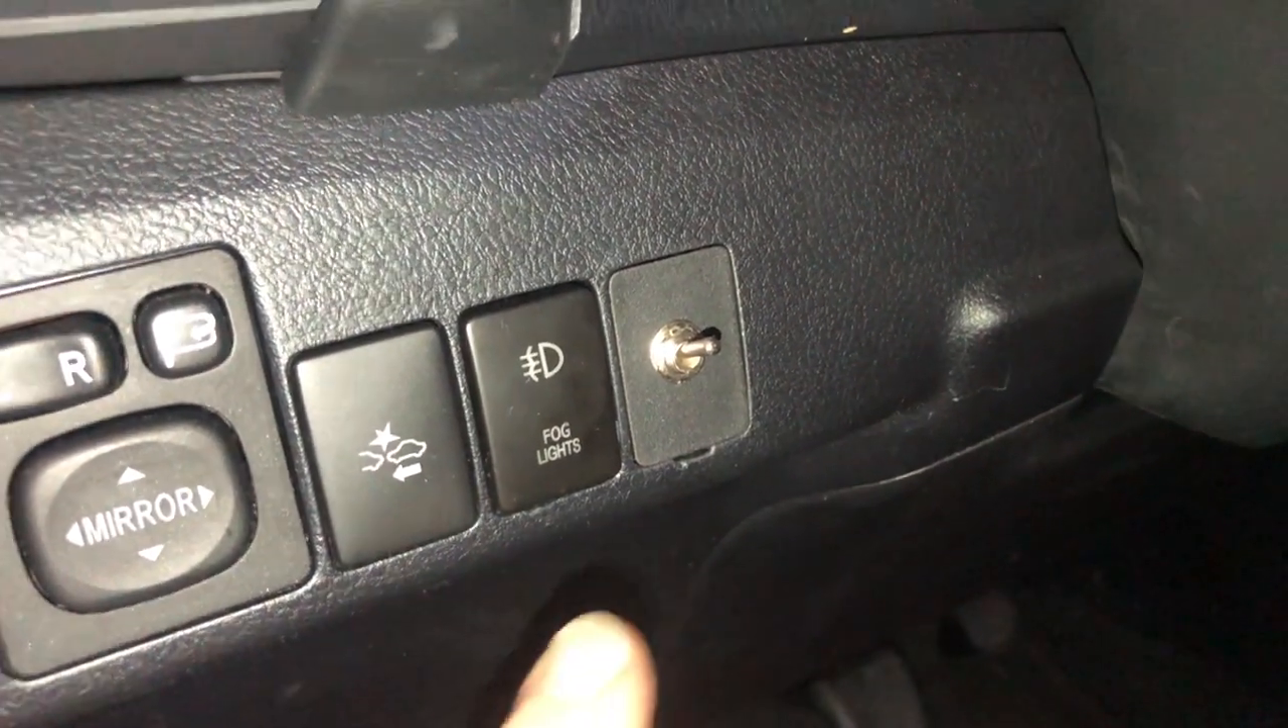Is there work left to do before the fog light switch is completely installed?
No.